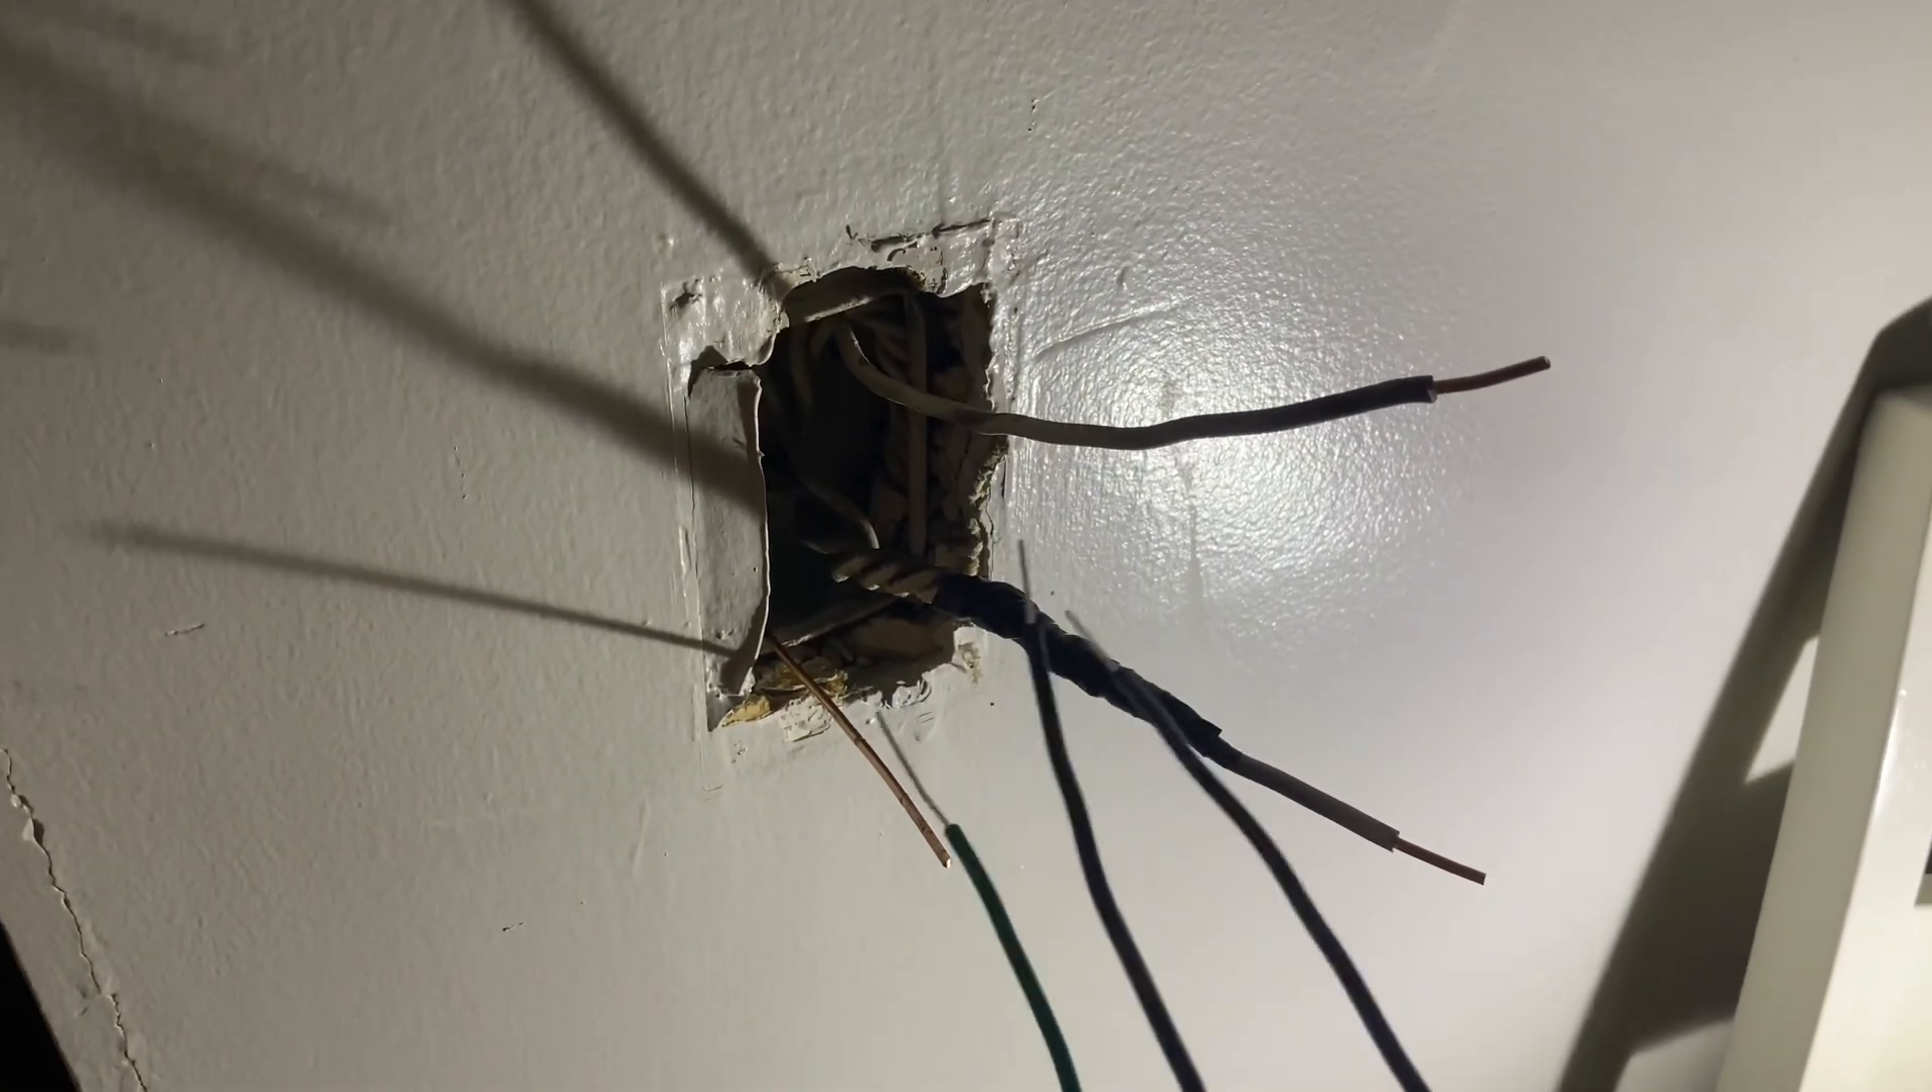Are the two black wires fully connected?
No.